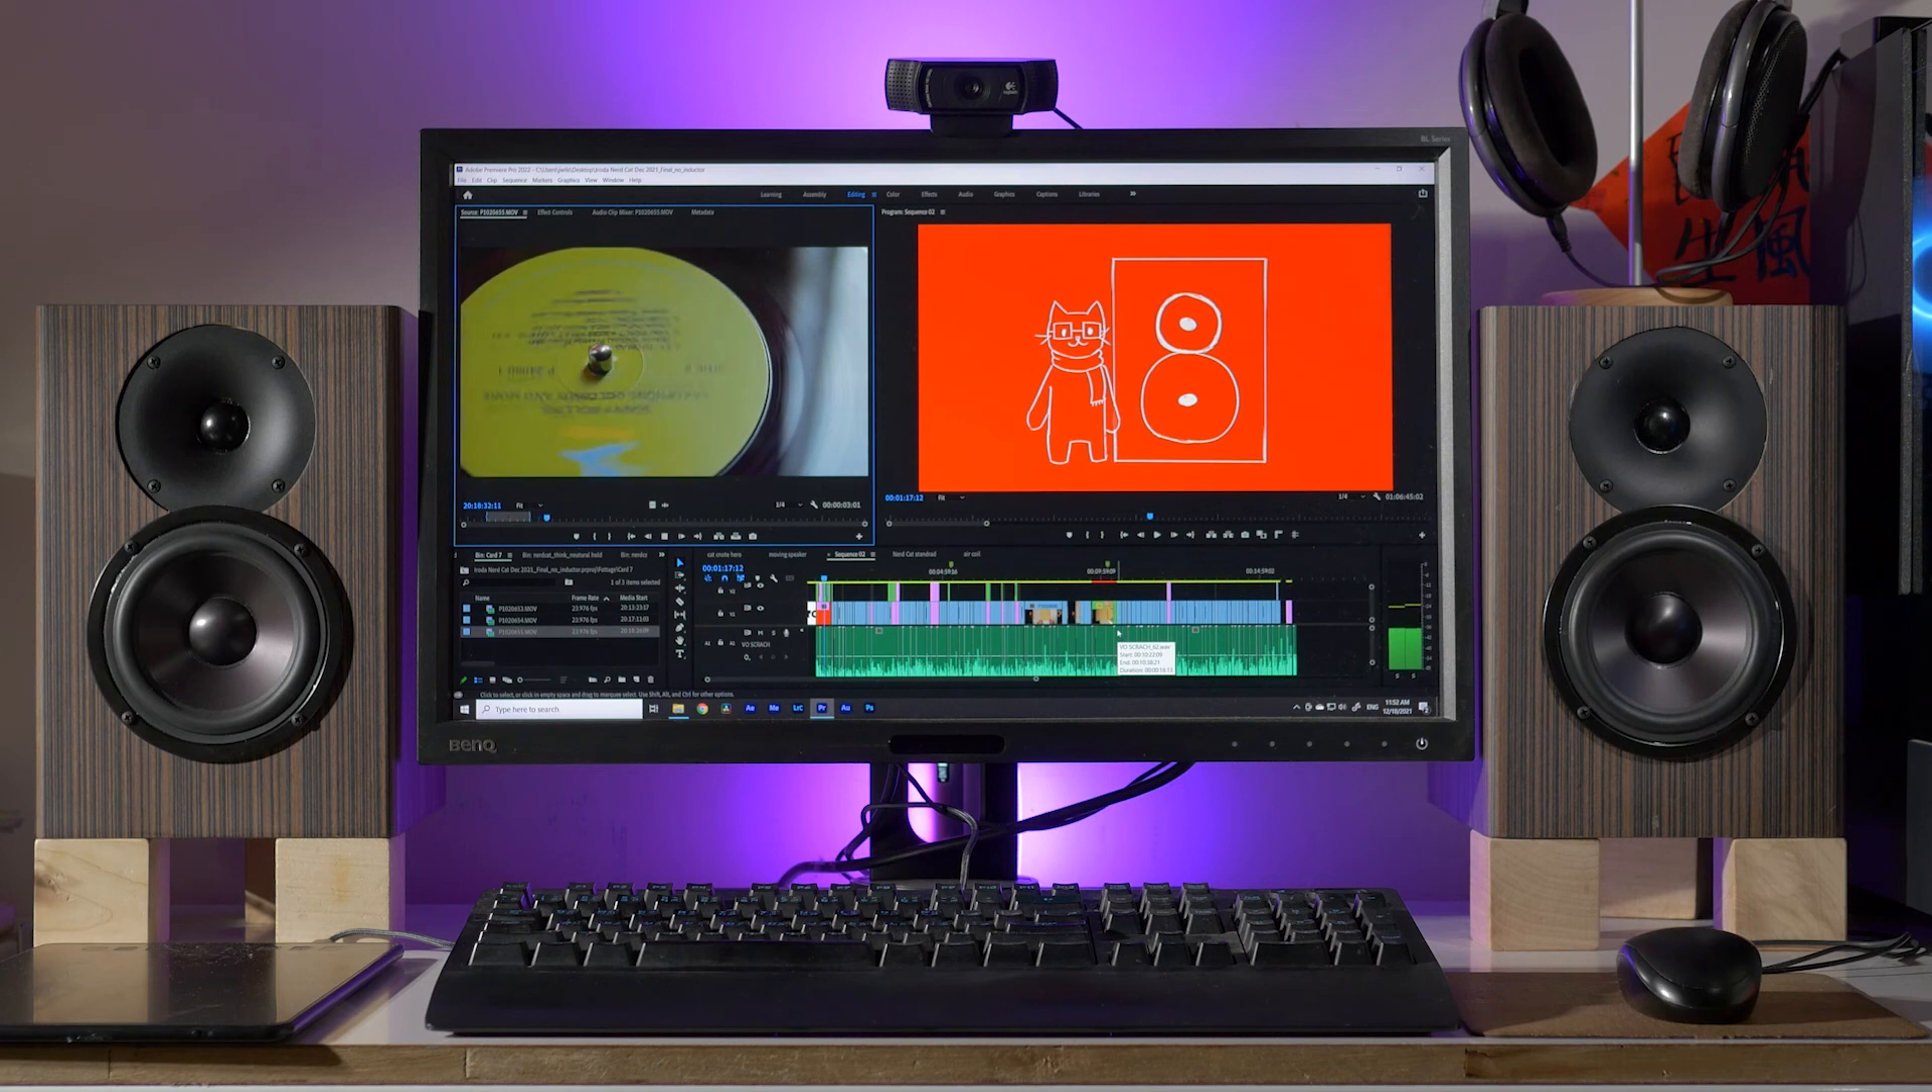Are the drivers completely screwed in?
Yes.